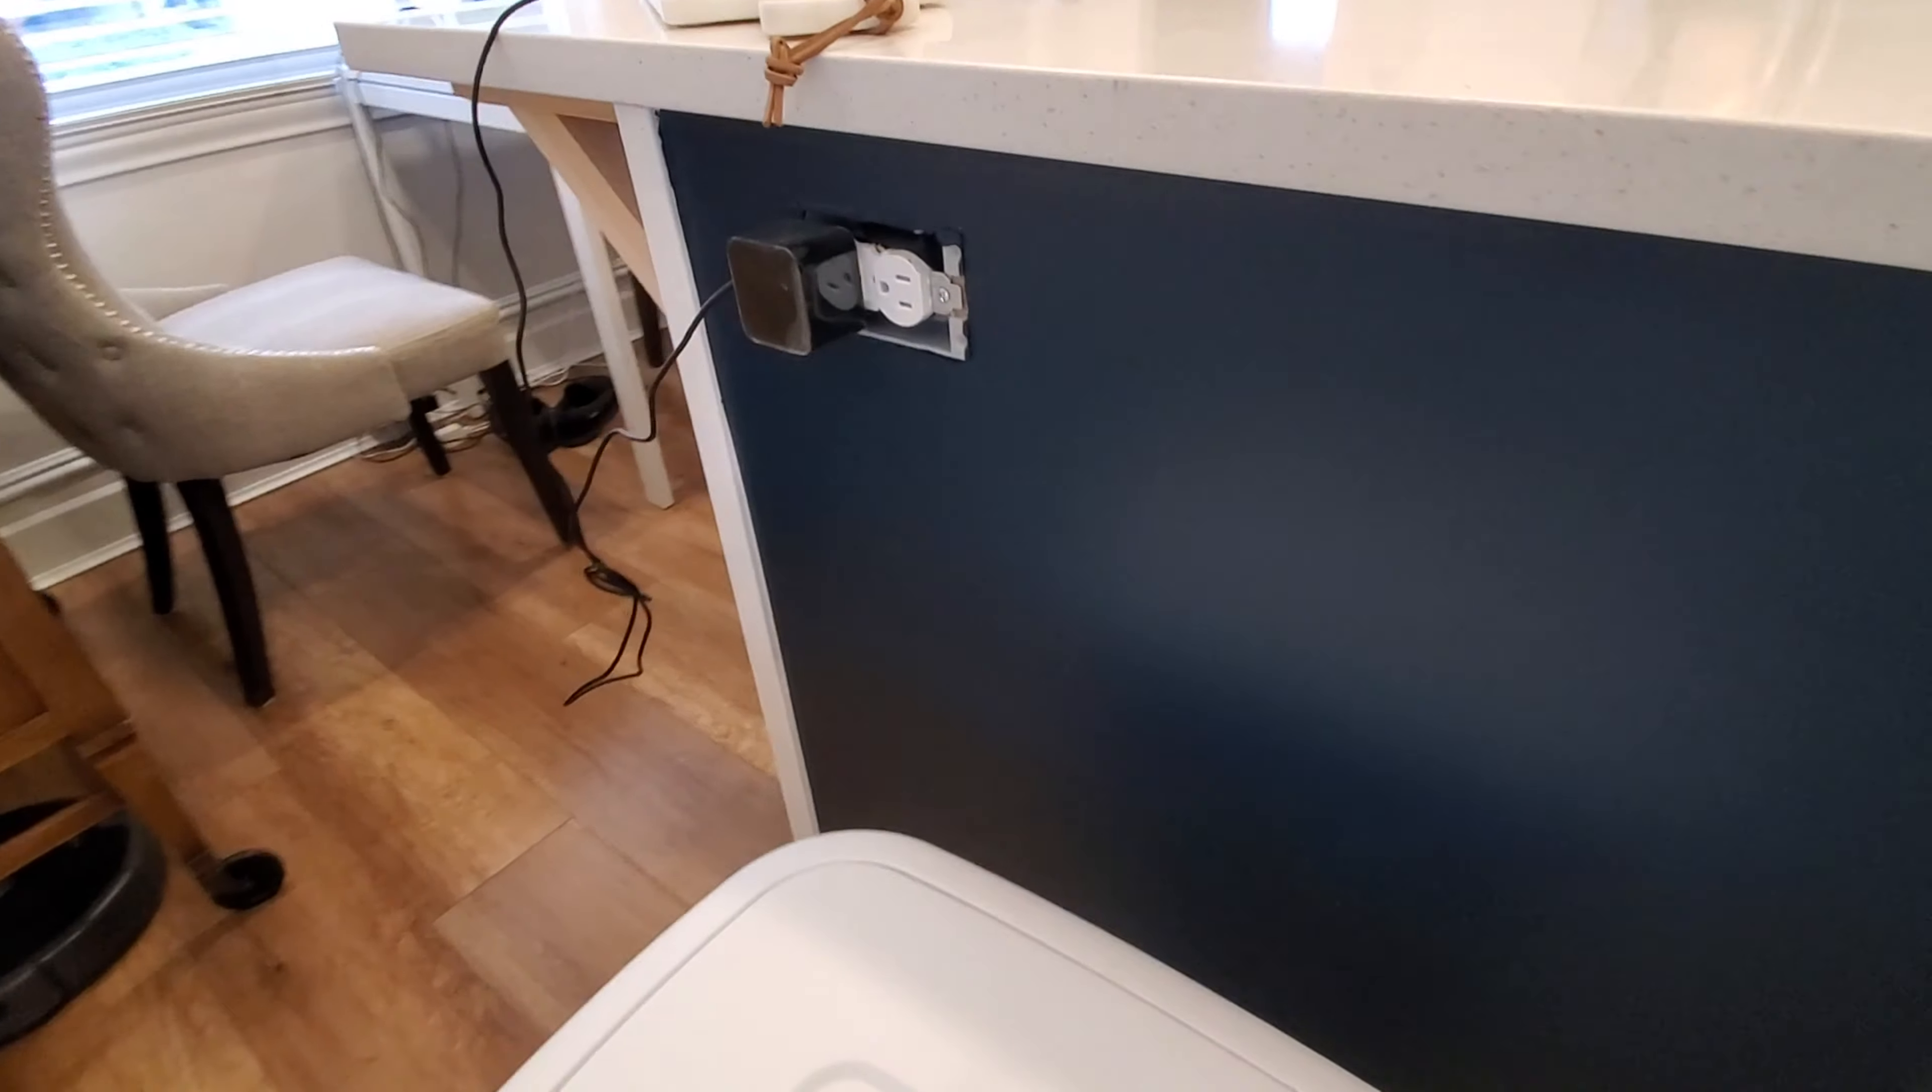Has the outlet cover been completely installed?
No.